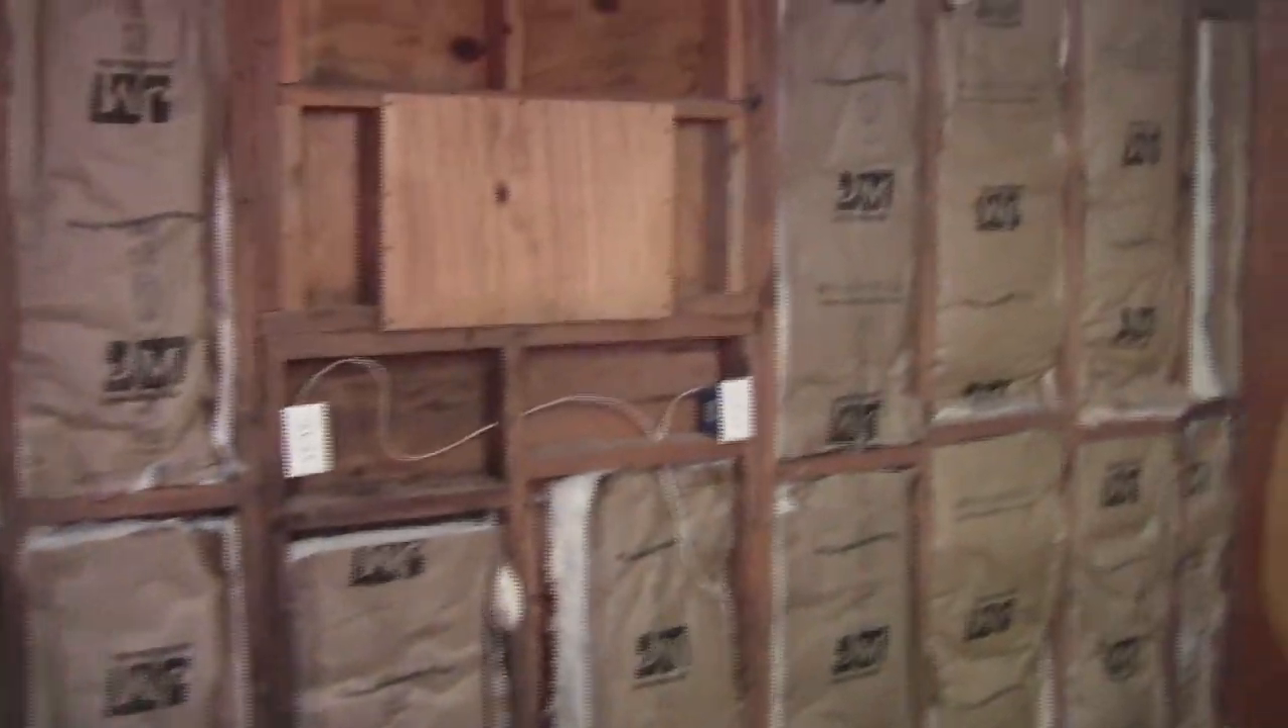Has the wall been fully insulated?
No.